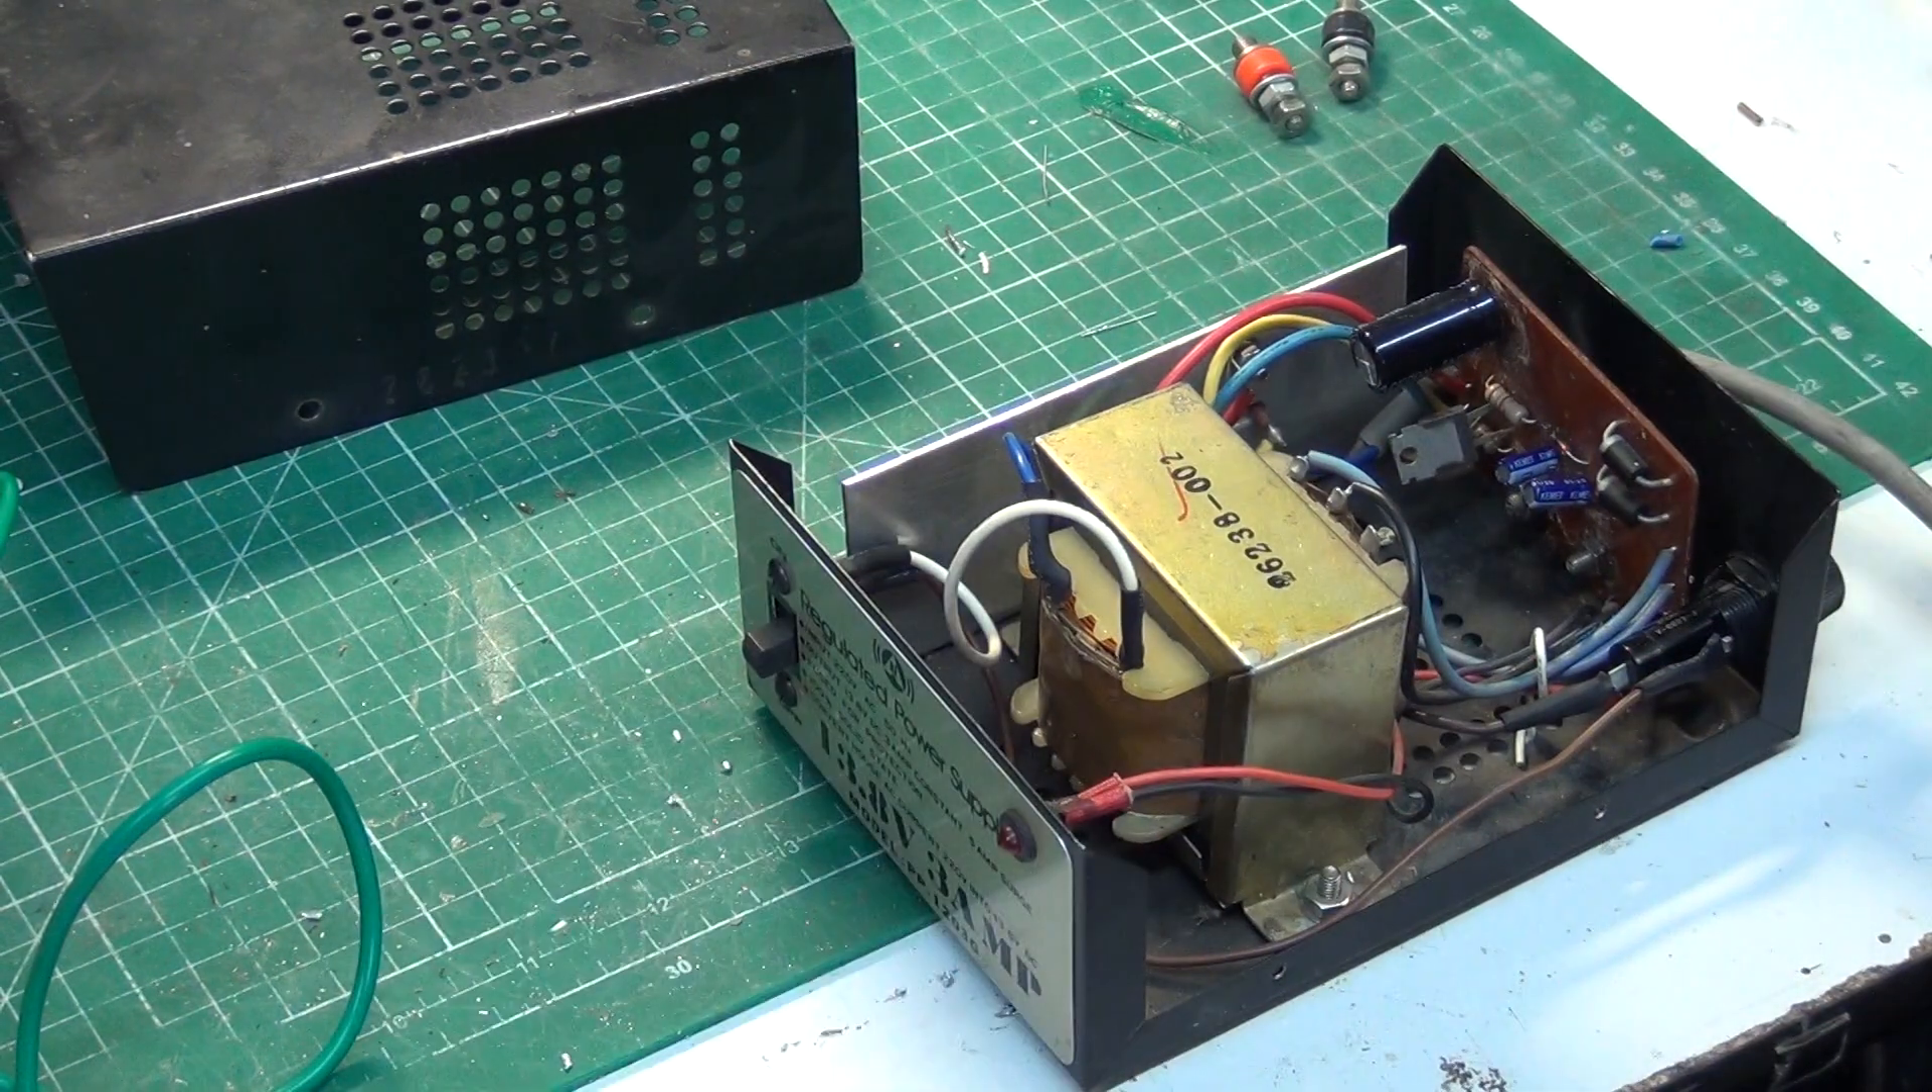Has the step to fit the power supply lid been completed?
No.